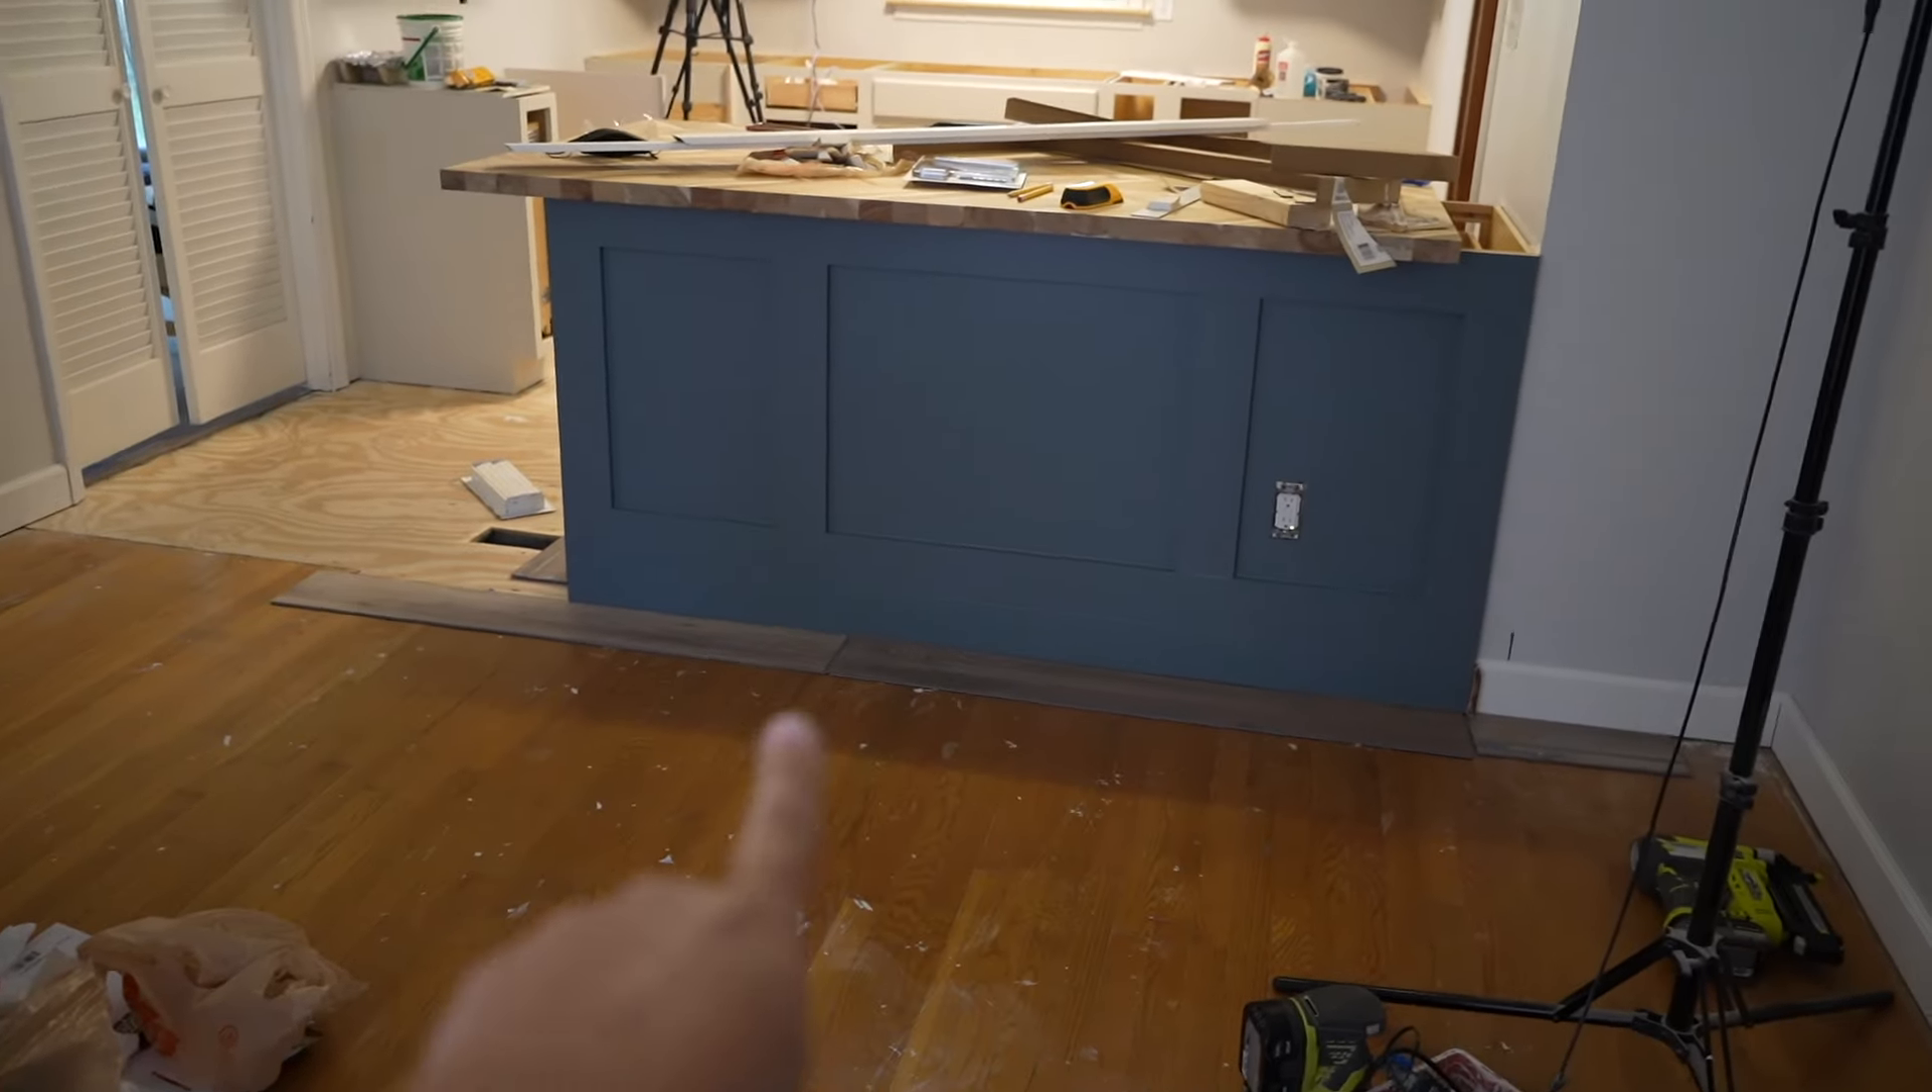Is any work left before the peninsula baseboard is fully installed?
Yes.